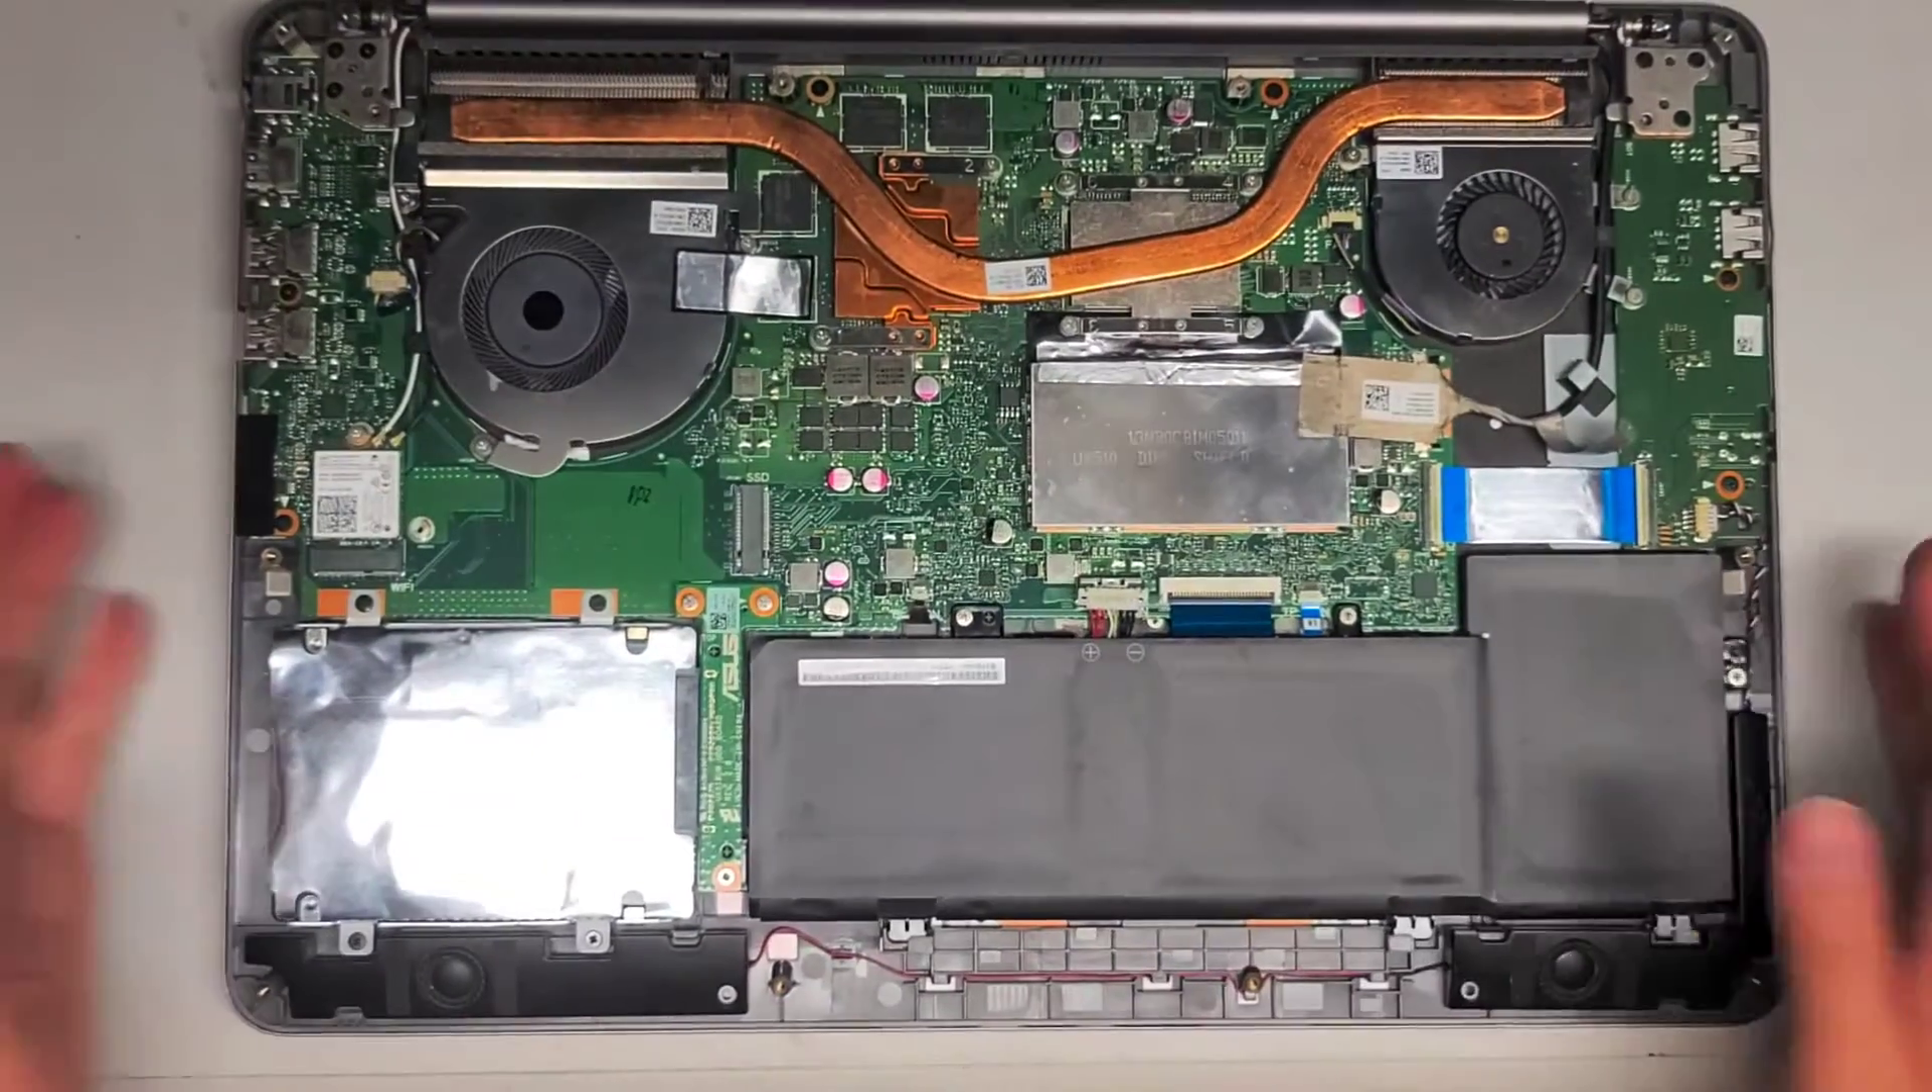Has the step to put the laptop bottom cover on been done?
No.